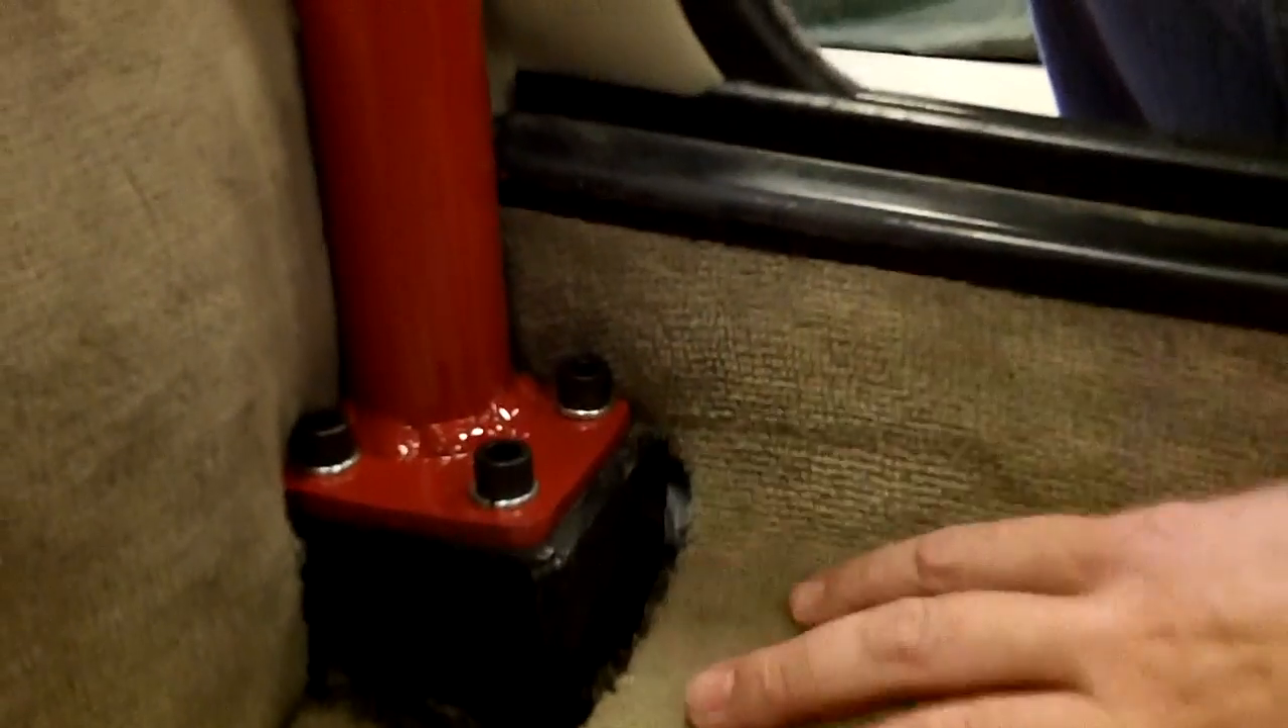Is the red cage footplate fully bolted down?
Yes.